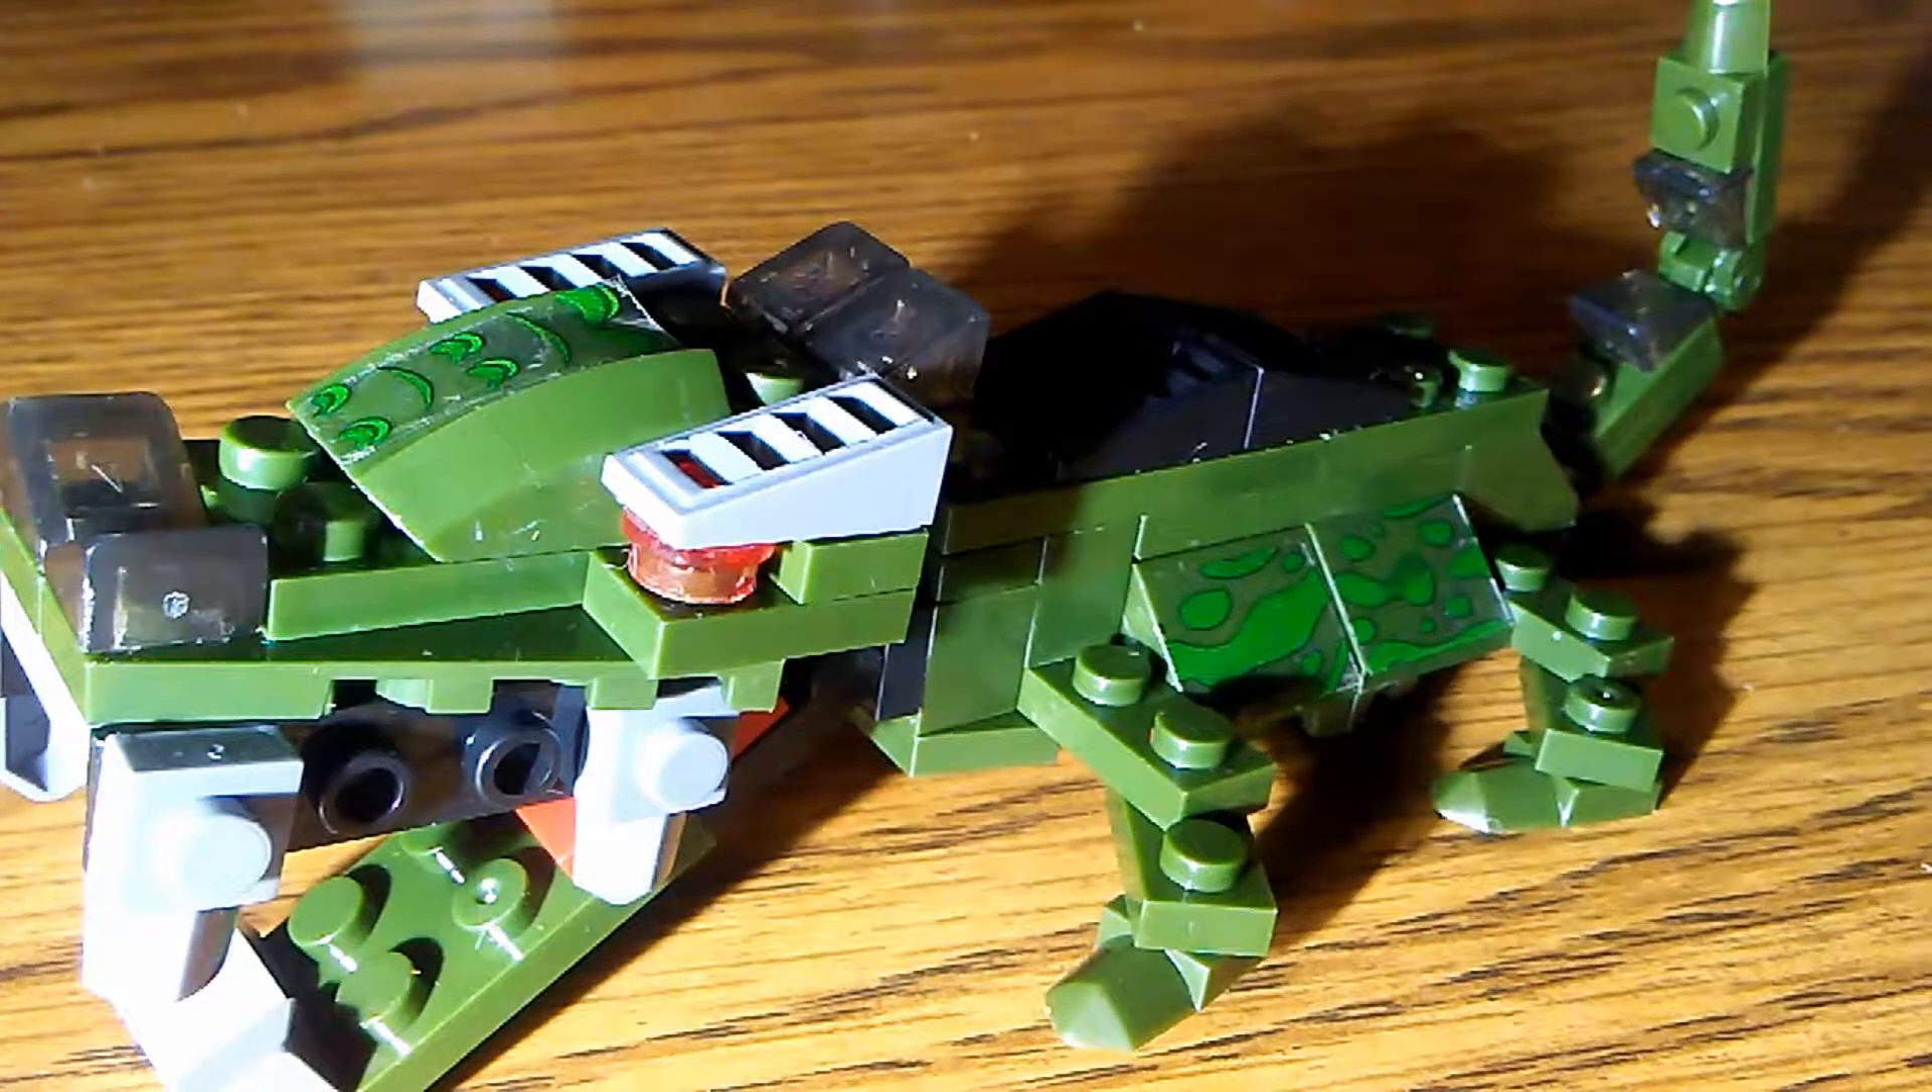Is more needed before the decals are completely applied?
No.